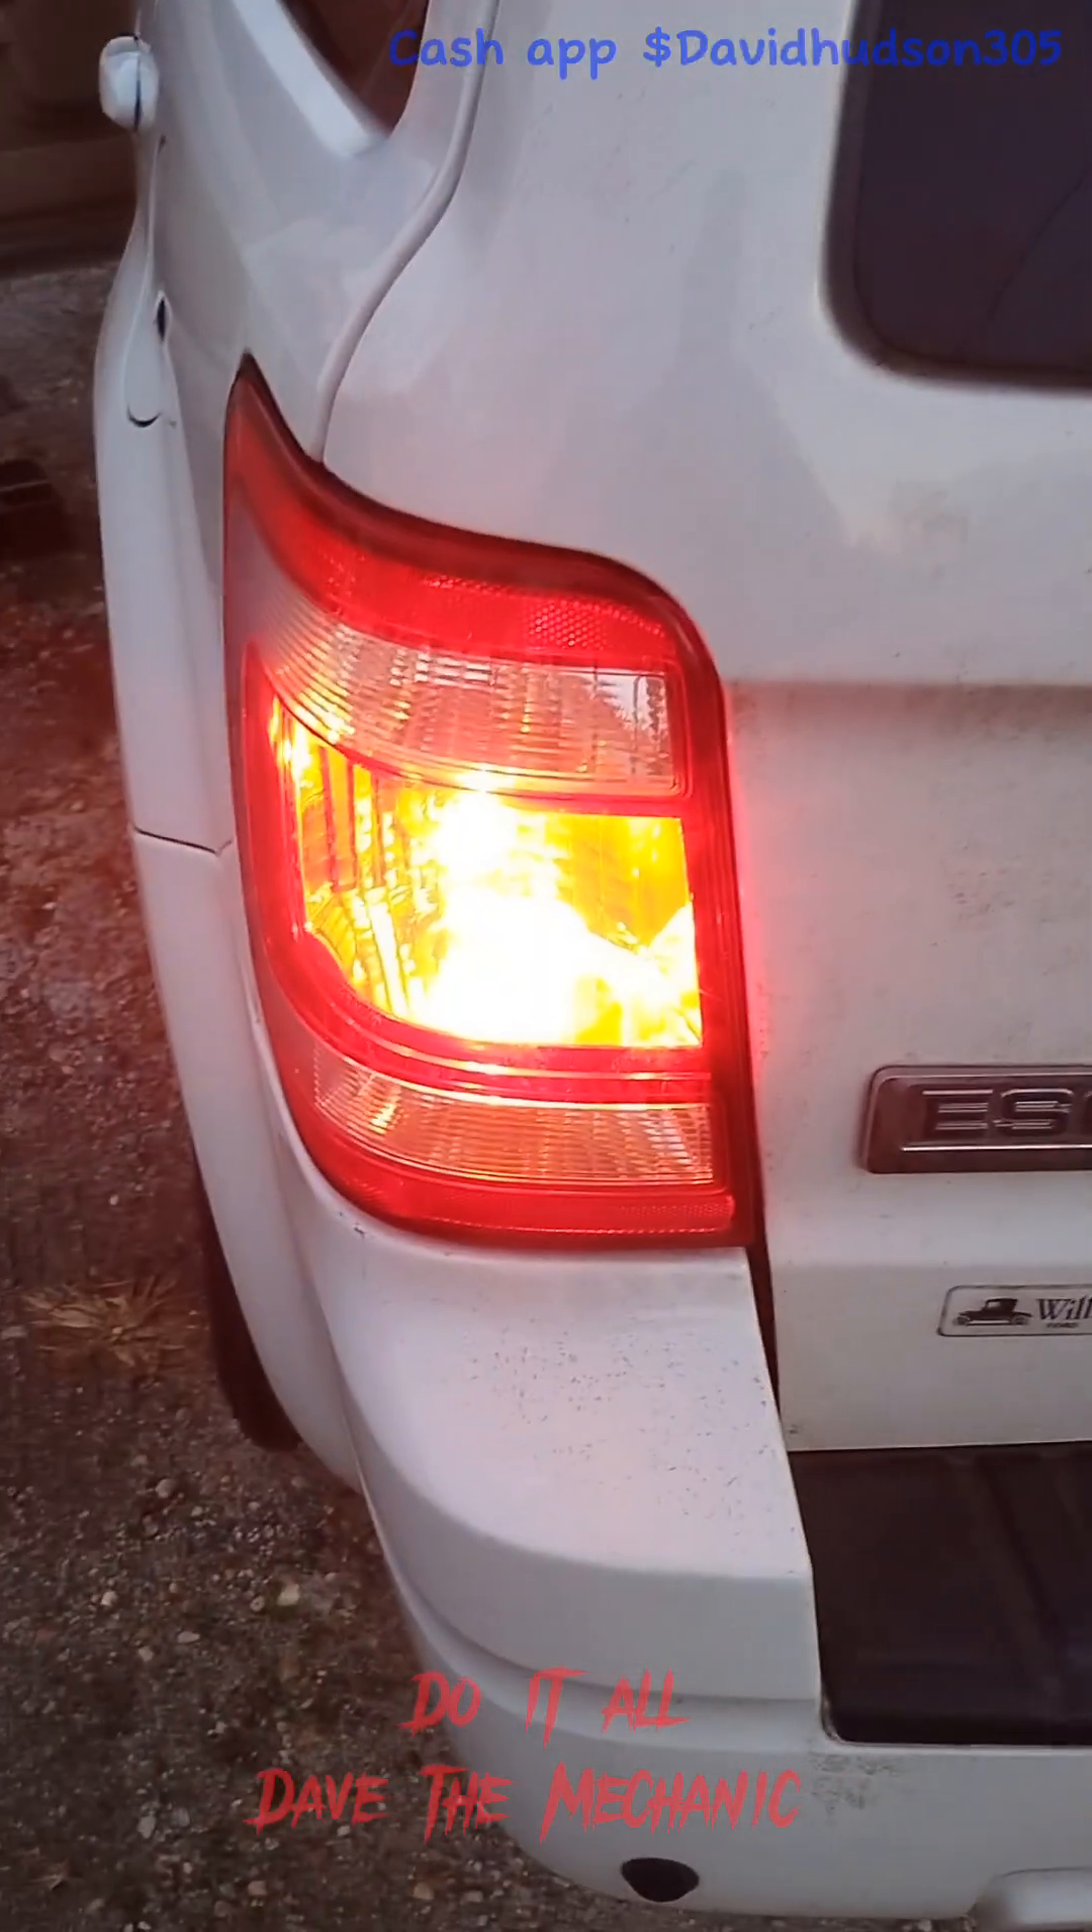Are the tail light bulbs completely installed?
Yes.